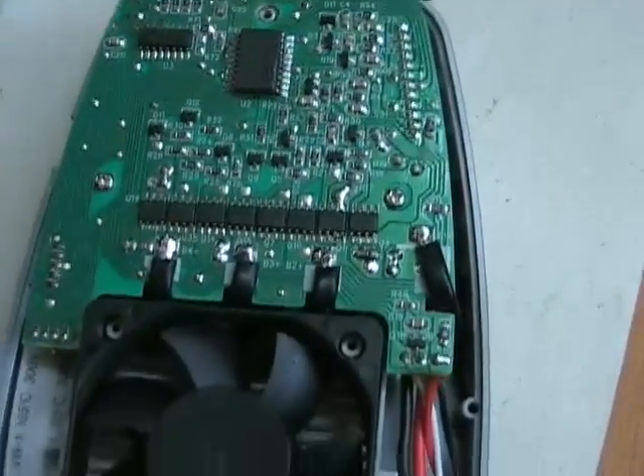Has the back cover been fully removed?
Yes.